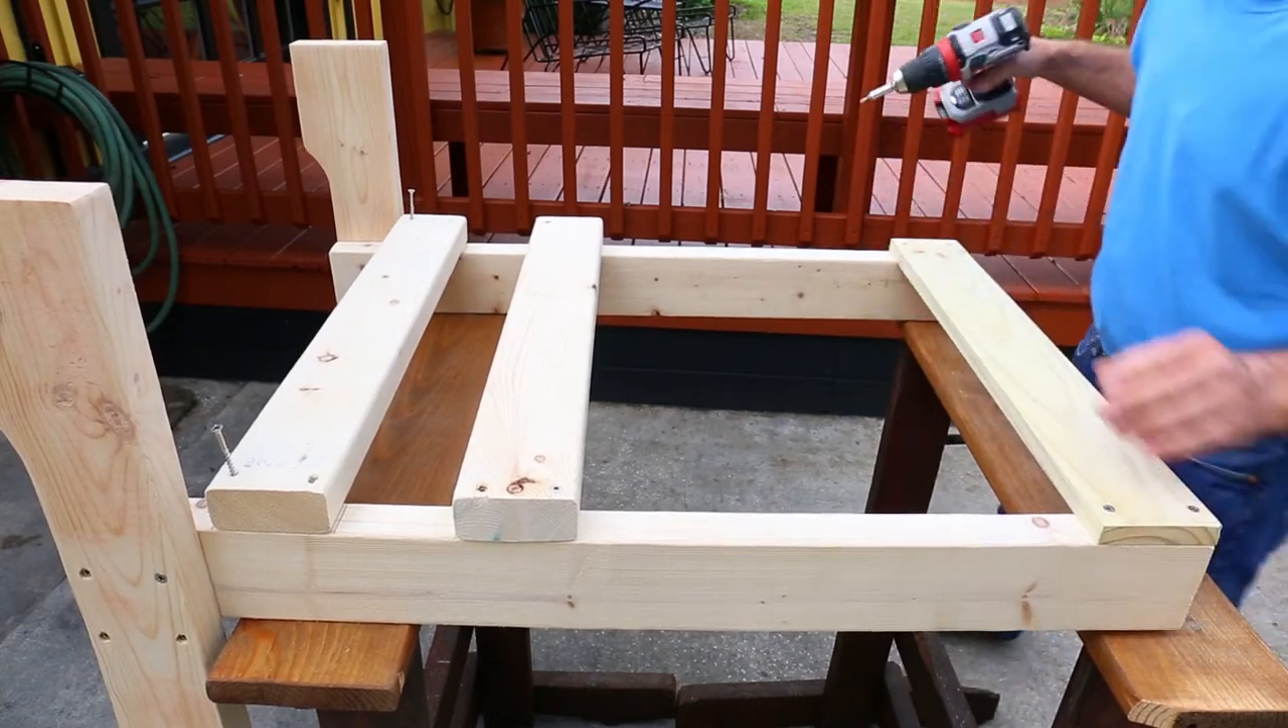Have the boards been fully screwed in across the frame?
No.